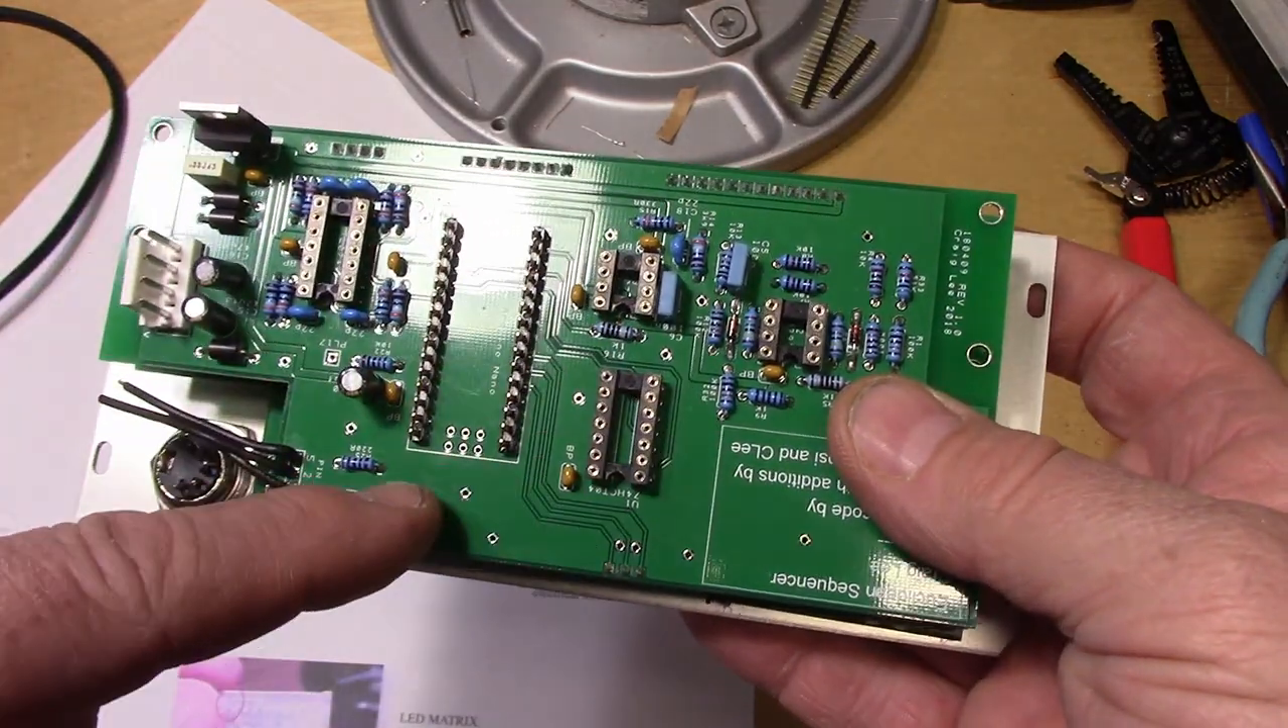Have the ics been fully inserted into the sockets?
No.